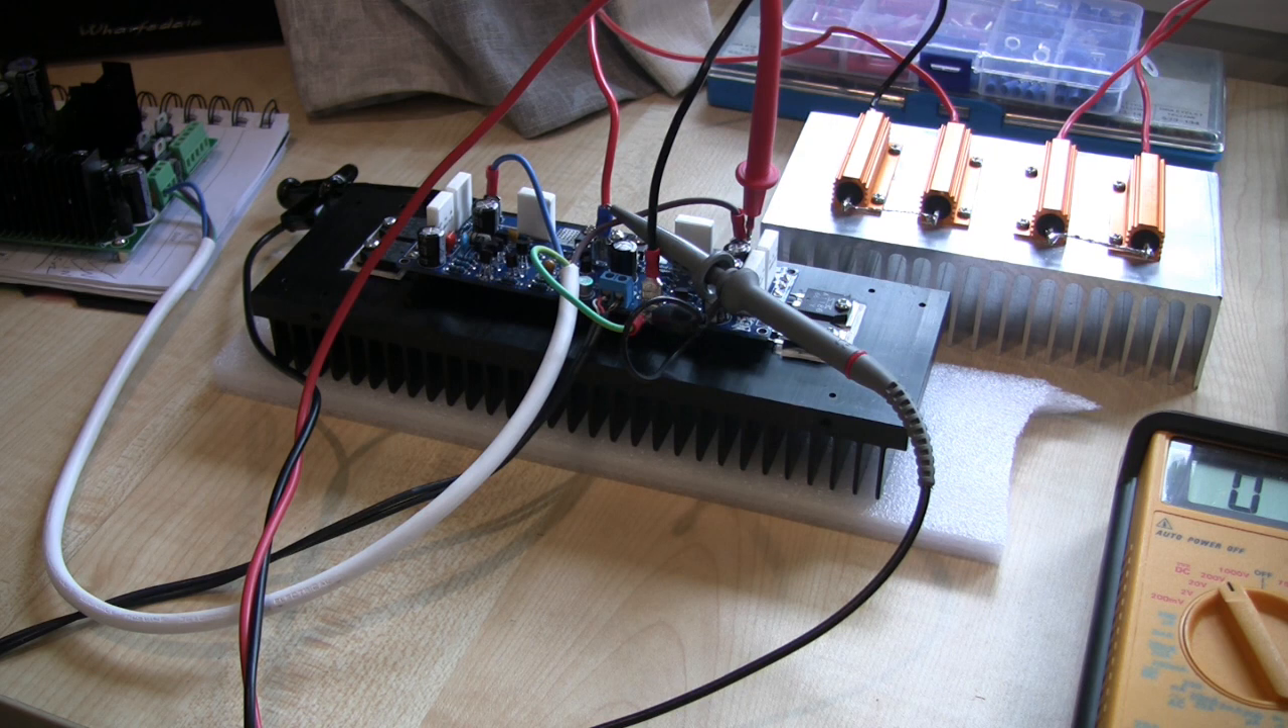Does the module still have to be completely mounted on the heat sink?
No.